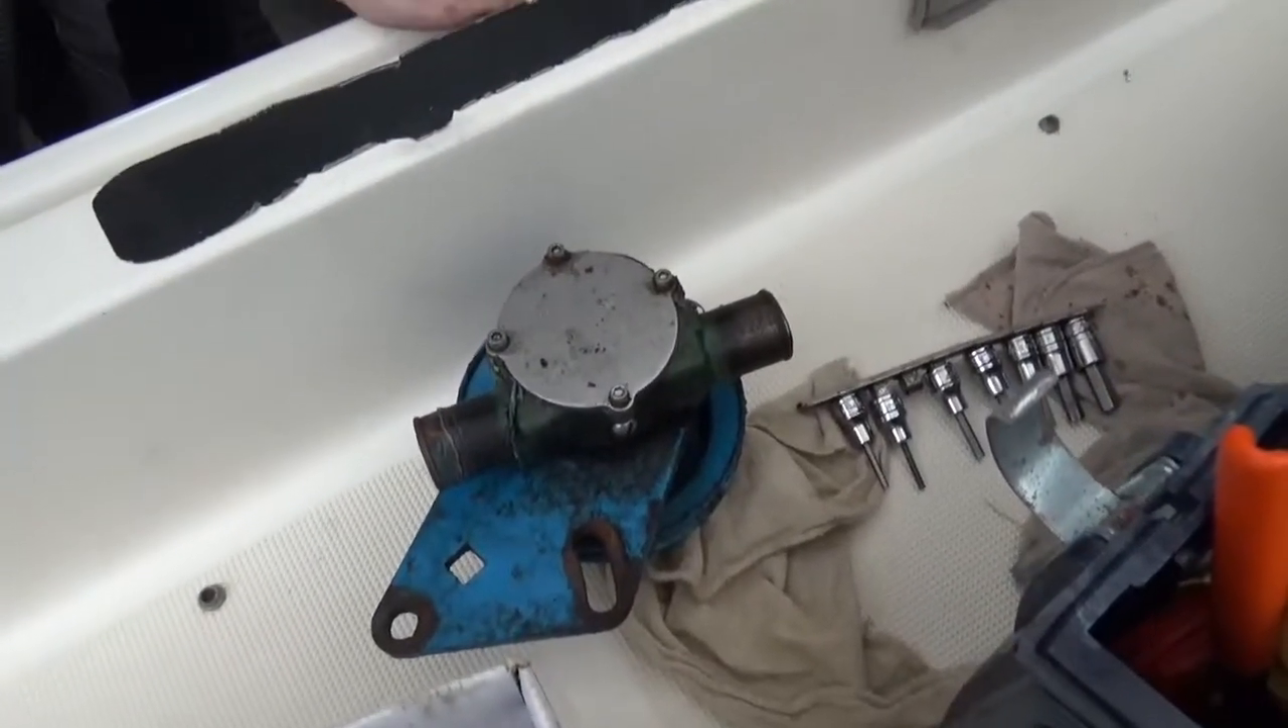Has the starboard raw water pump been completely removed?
Yes.